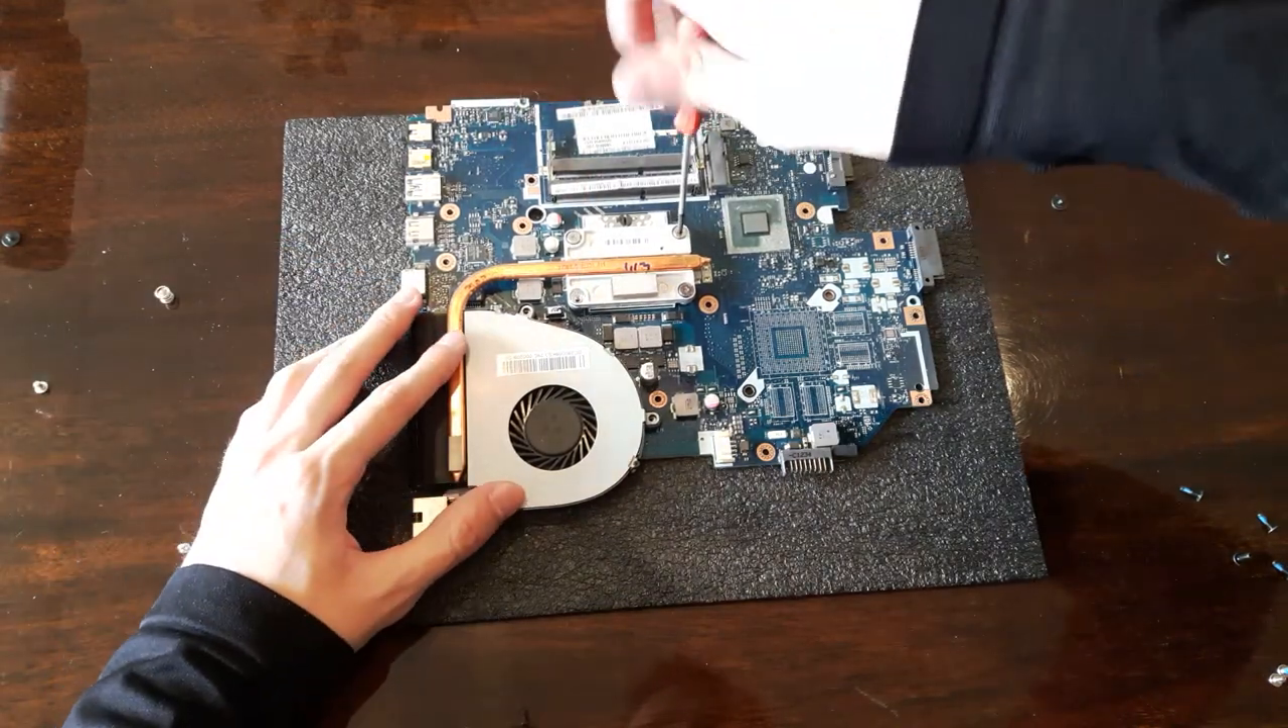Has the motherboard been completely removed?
Yes.